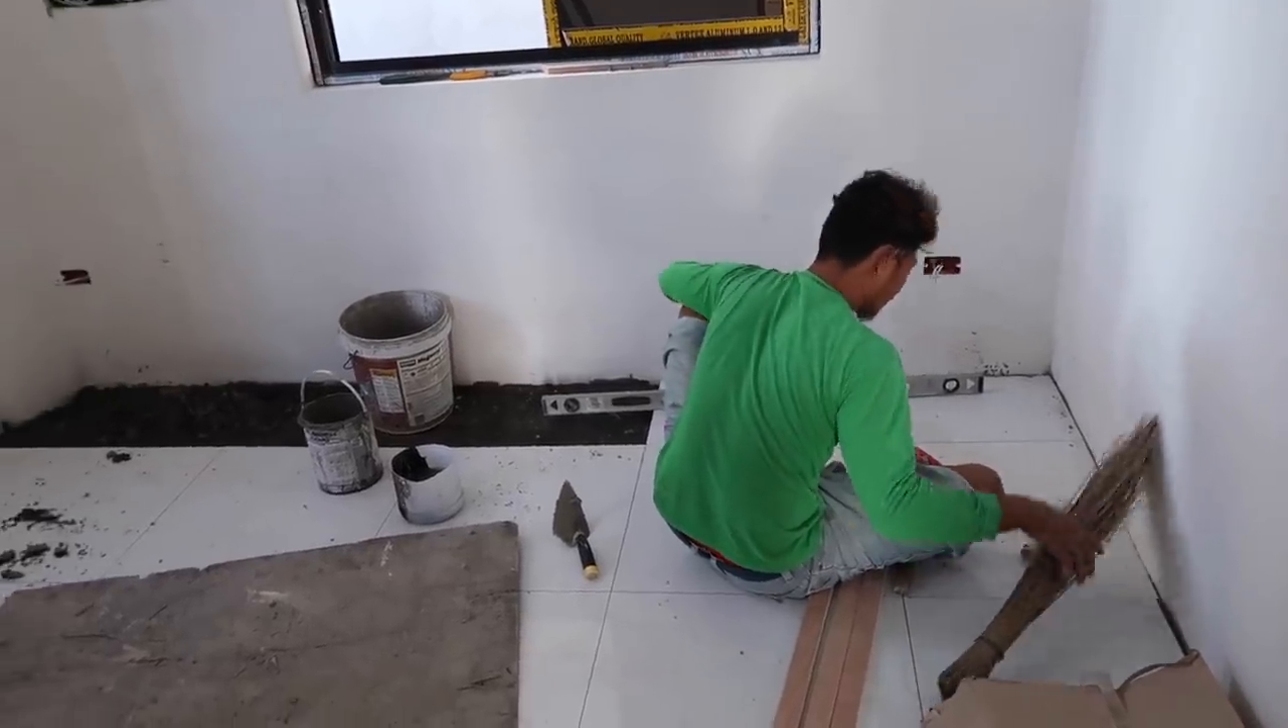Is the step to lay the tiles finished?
No.